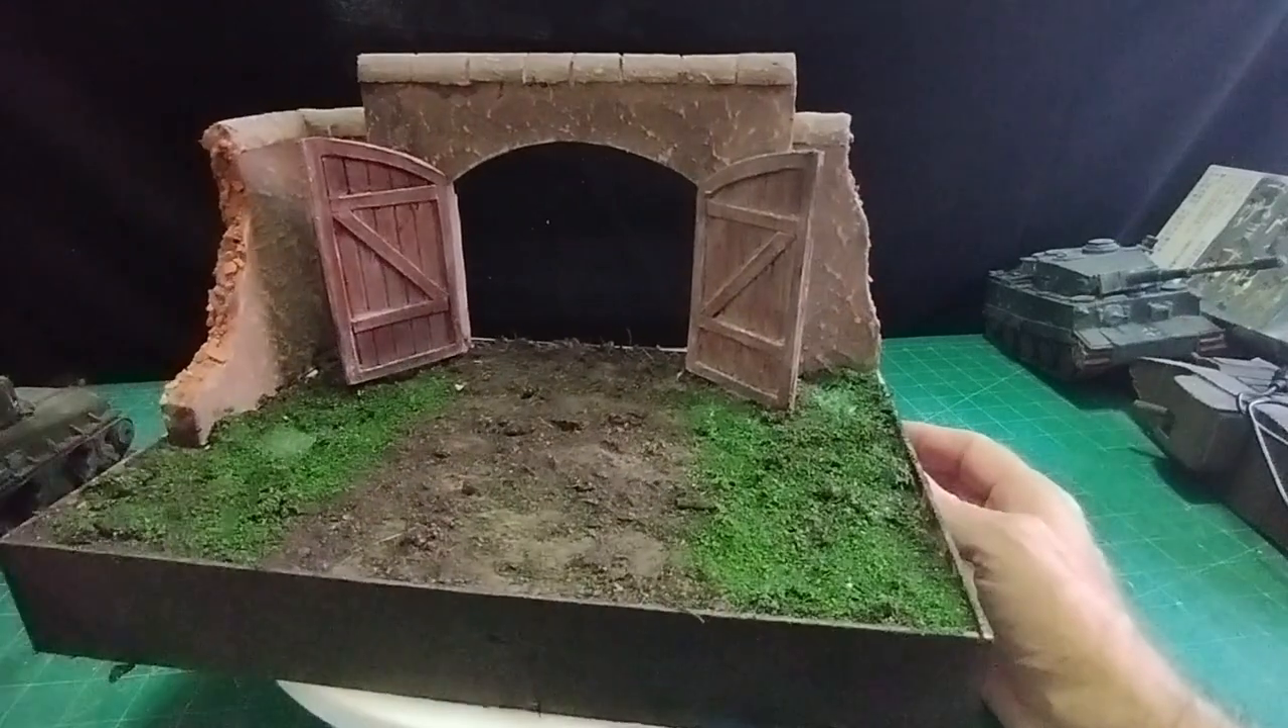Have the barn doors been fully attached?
Yes.